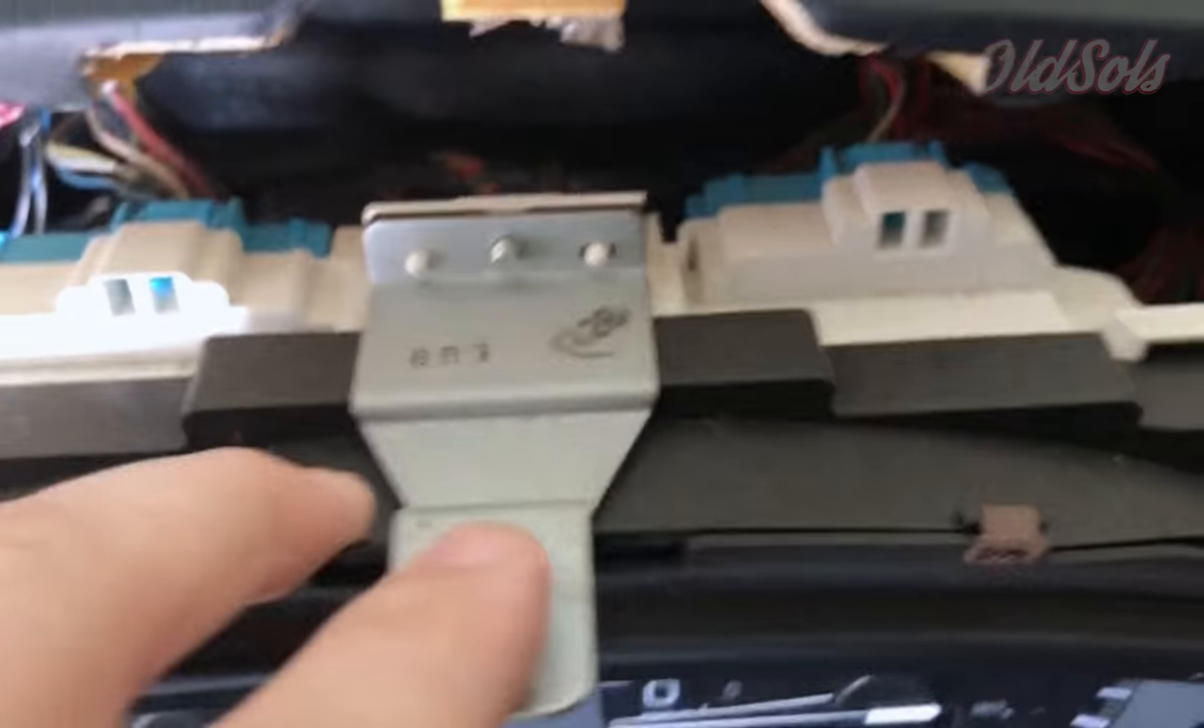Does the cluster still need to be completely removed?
Yes.